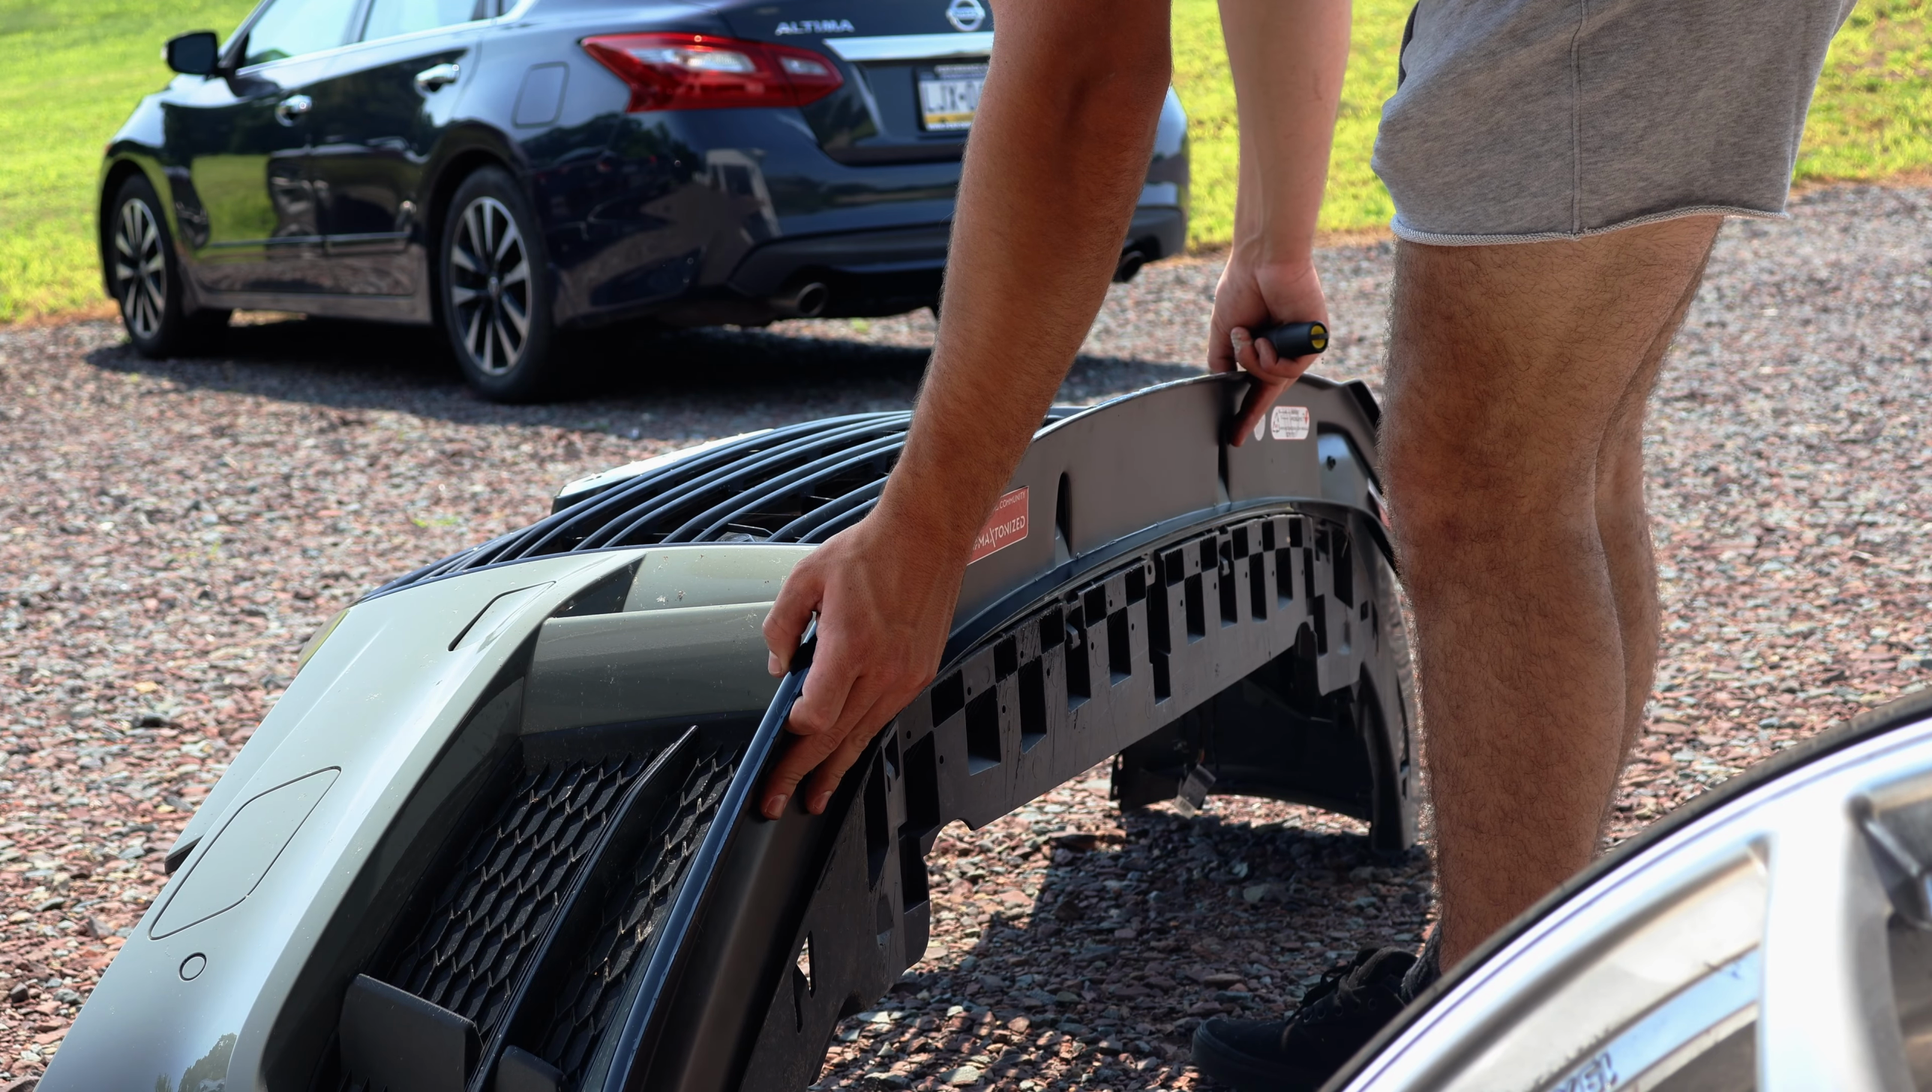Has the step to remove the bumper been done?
Yes.